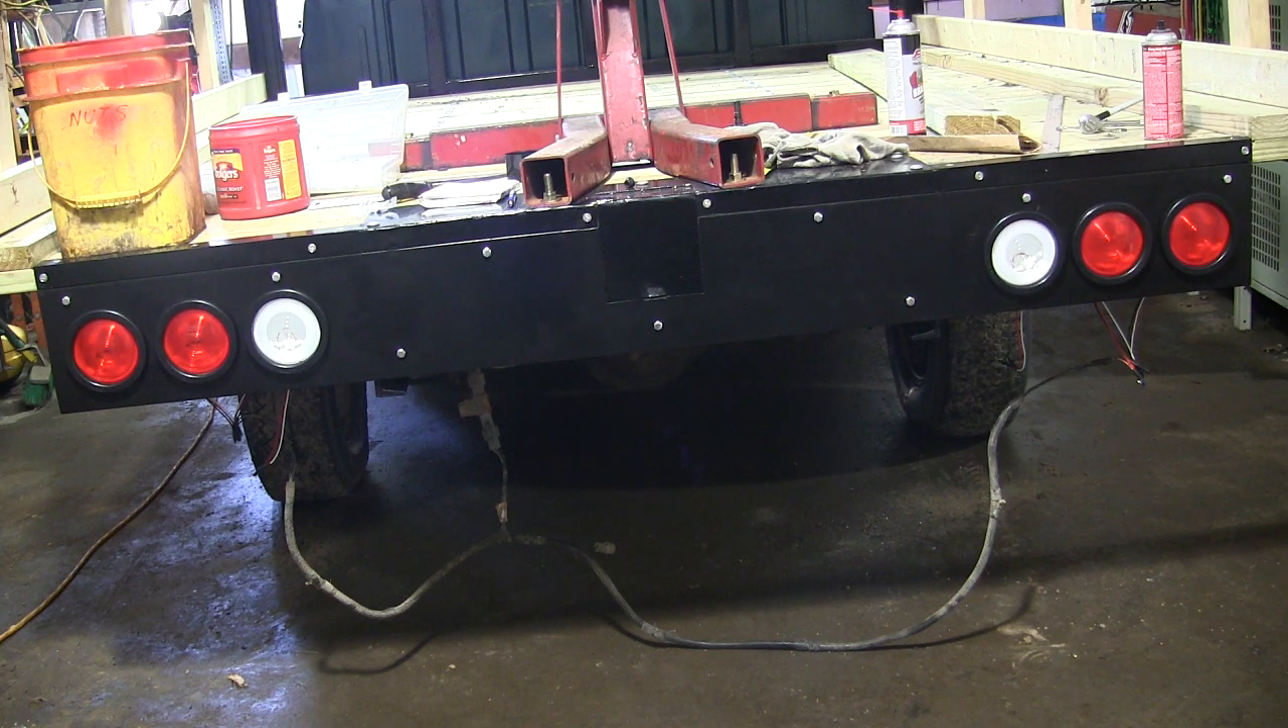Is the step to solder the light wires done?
No.